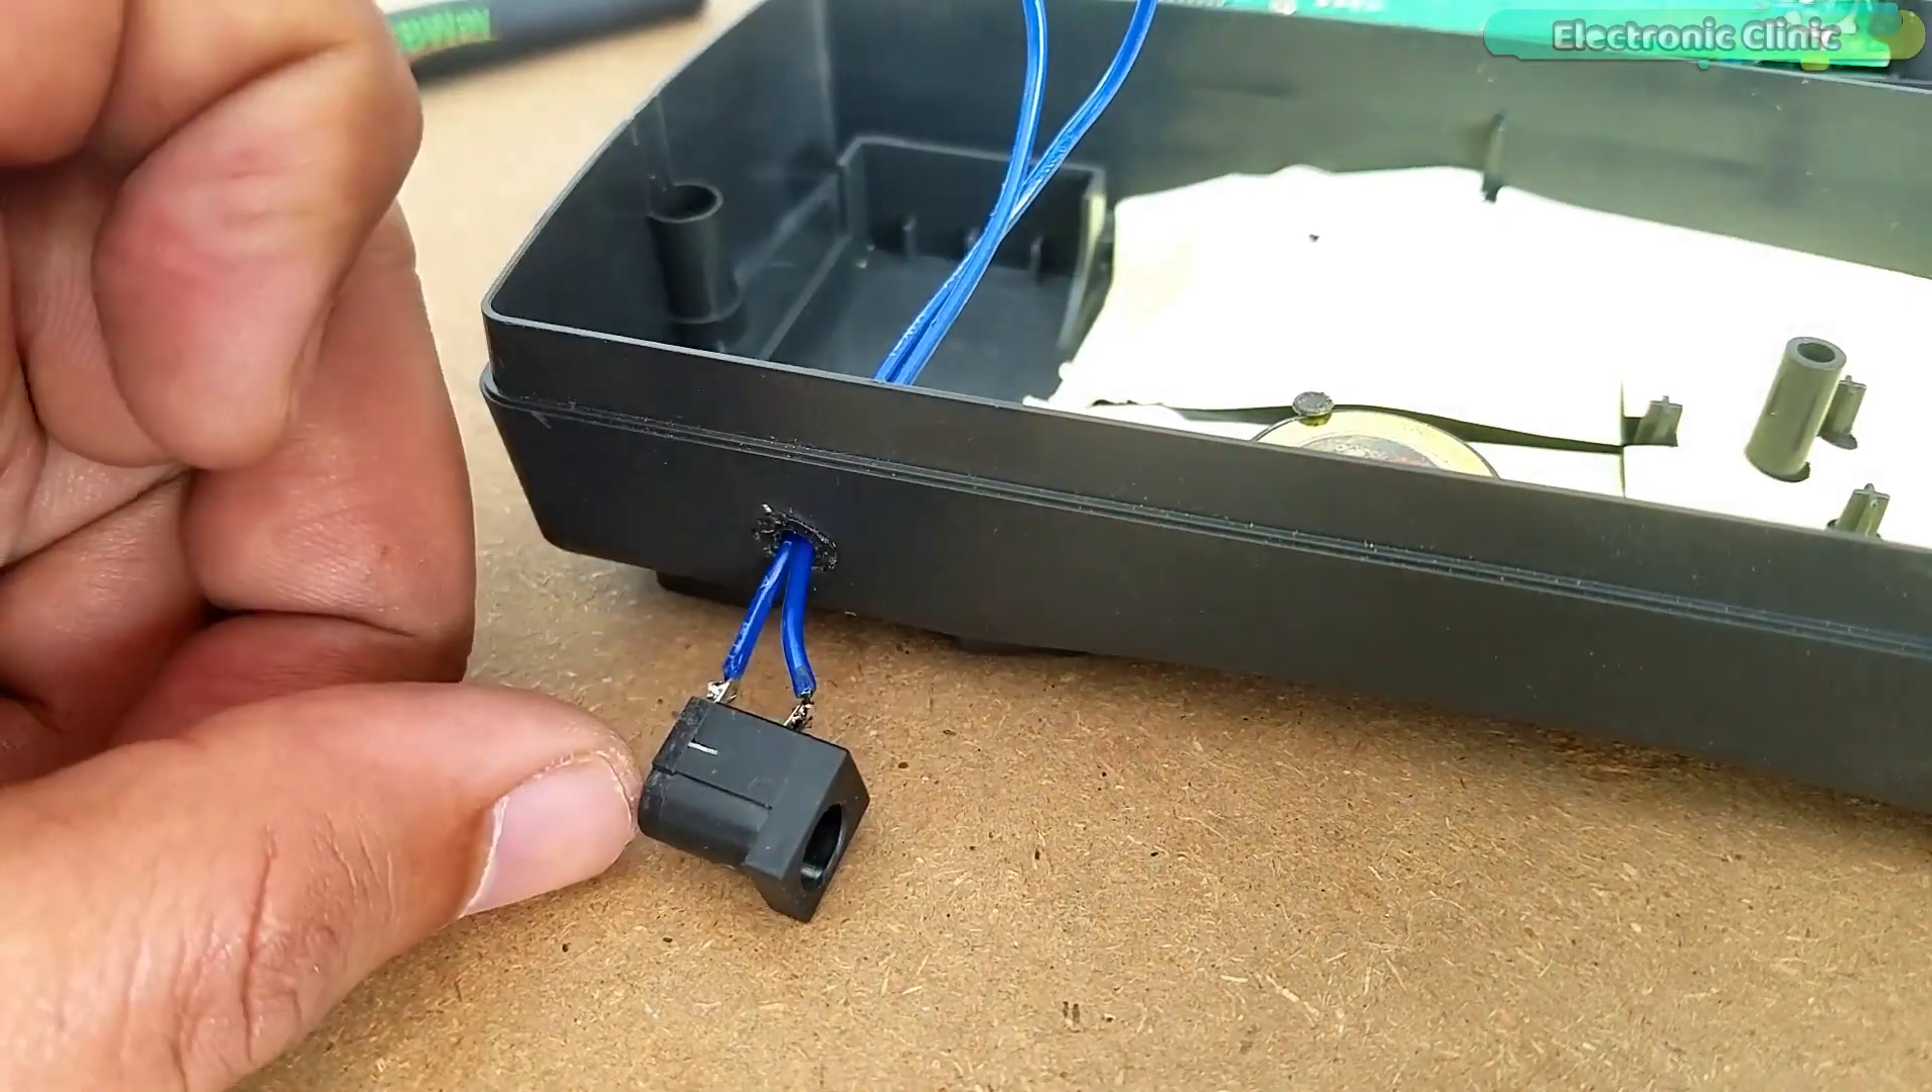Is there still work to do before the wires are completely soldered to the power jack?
No.